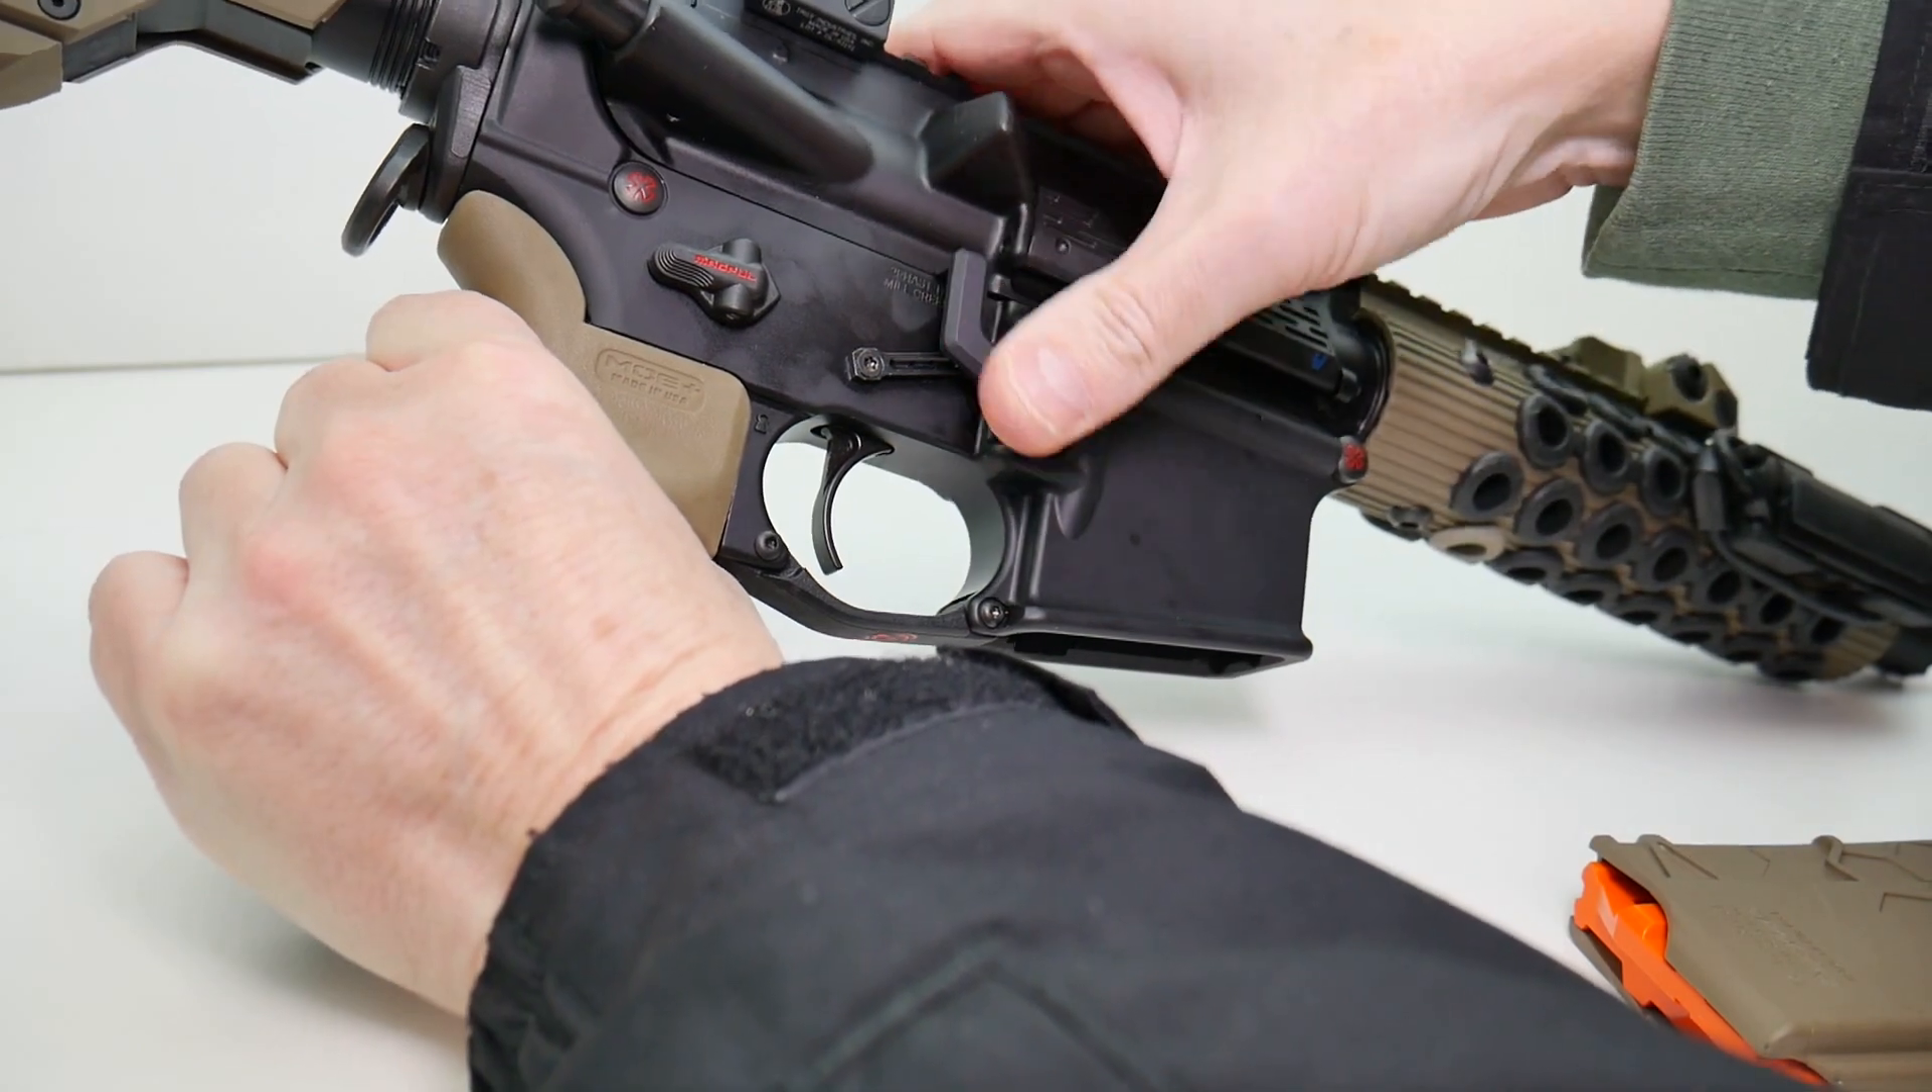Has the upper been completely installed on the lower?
Yes.